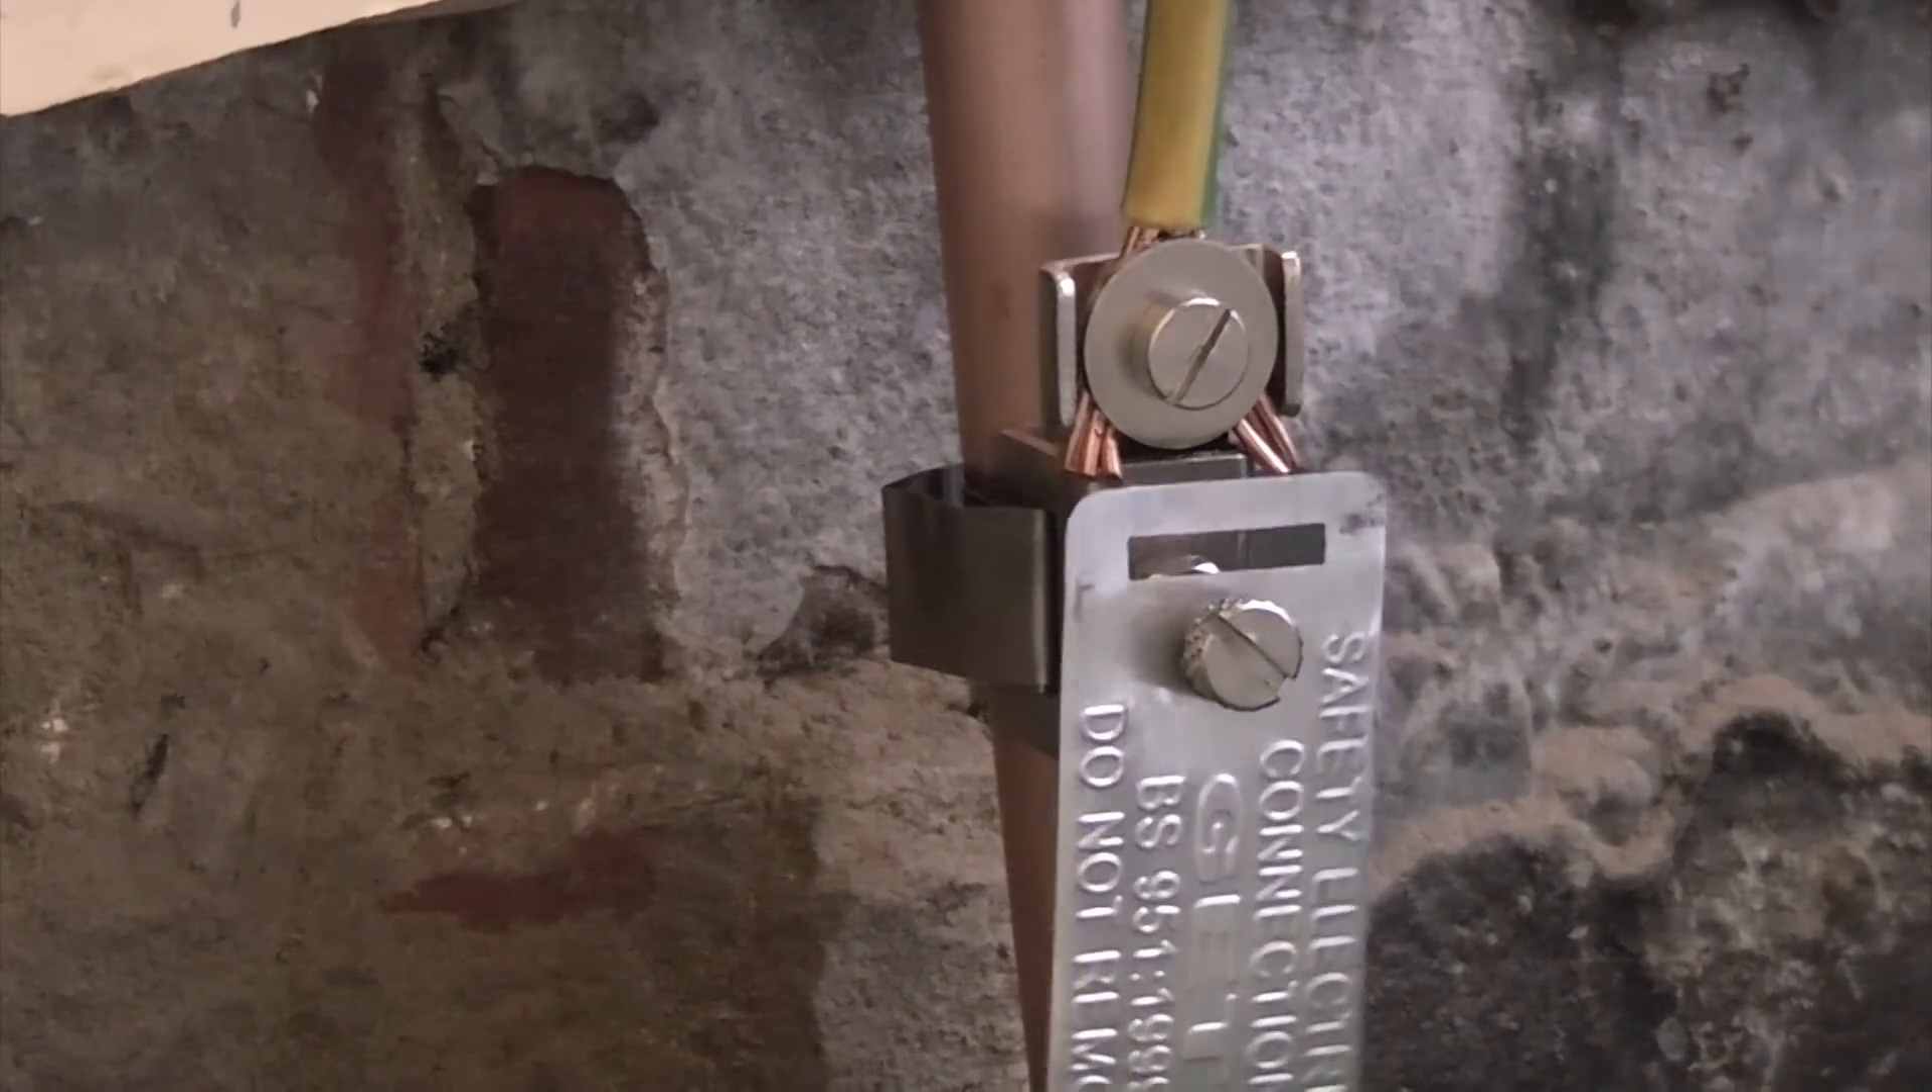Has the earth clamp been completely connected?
Yes.